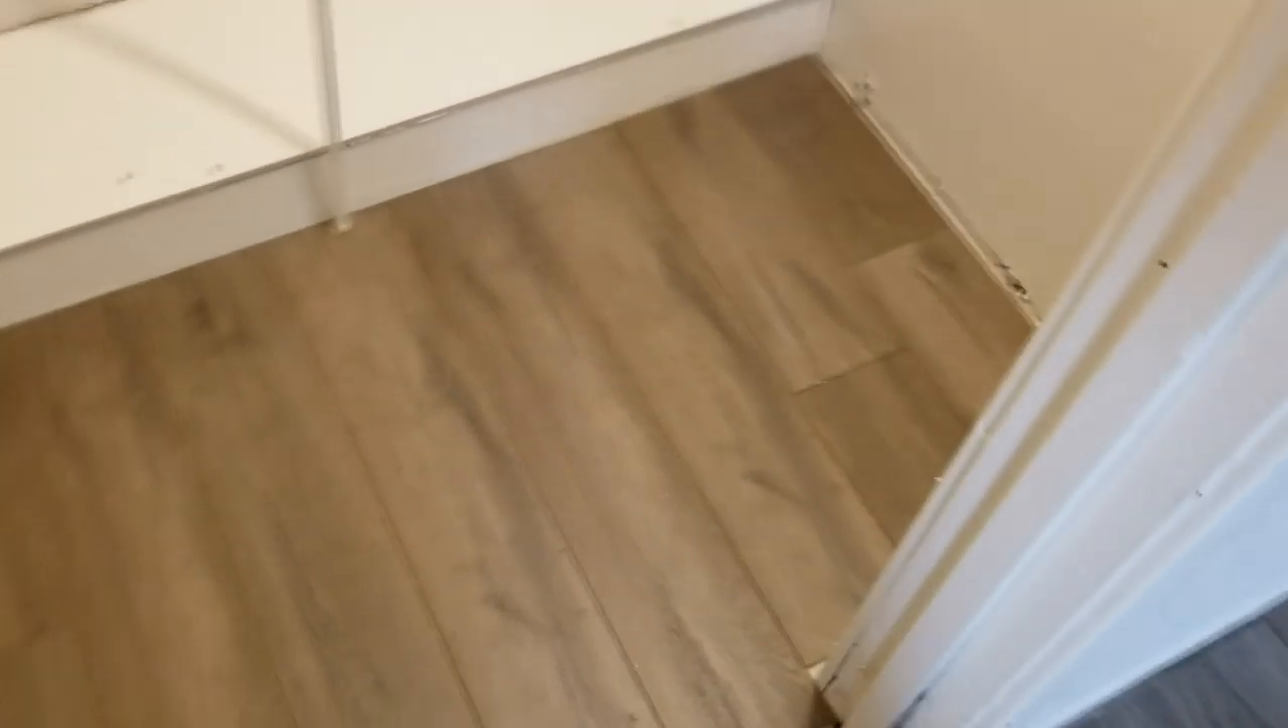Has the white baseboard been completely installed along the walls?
No.